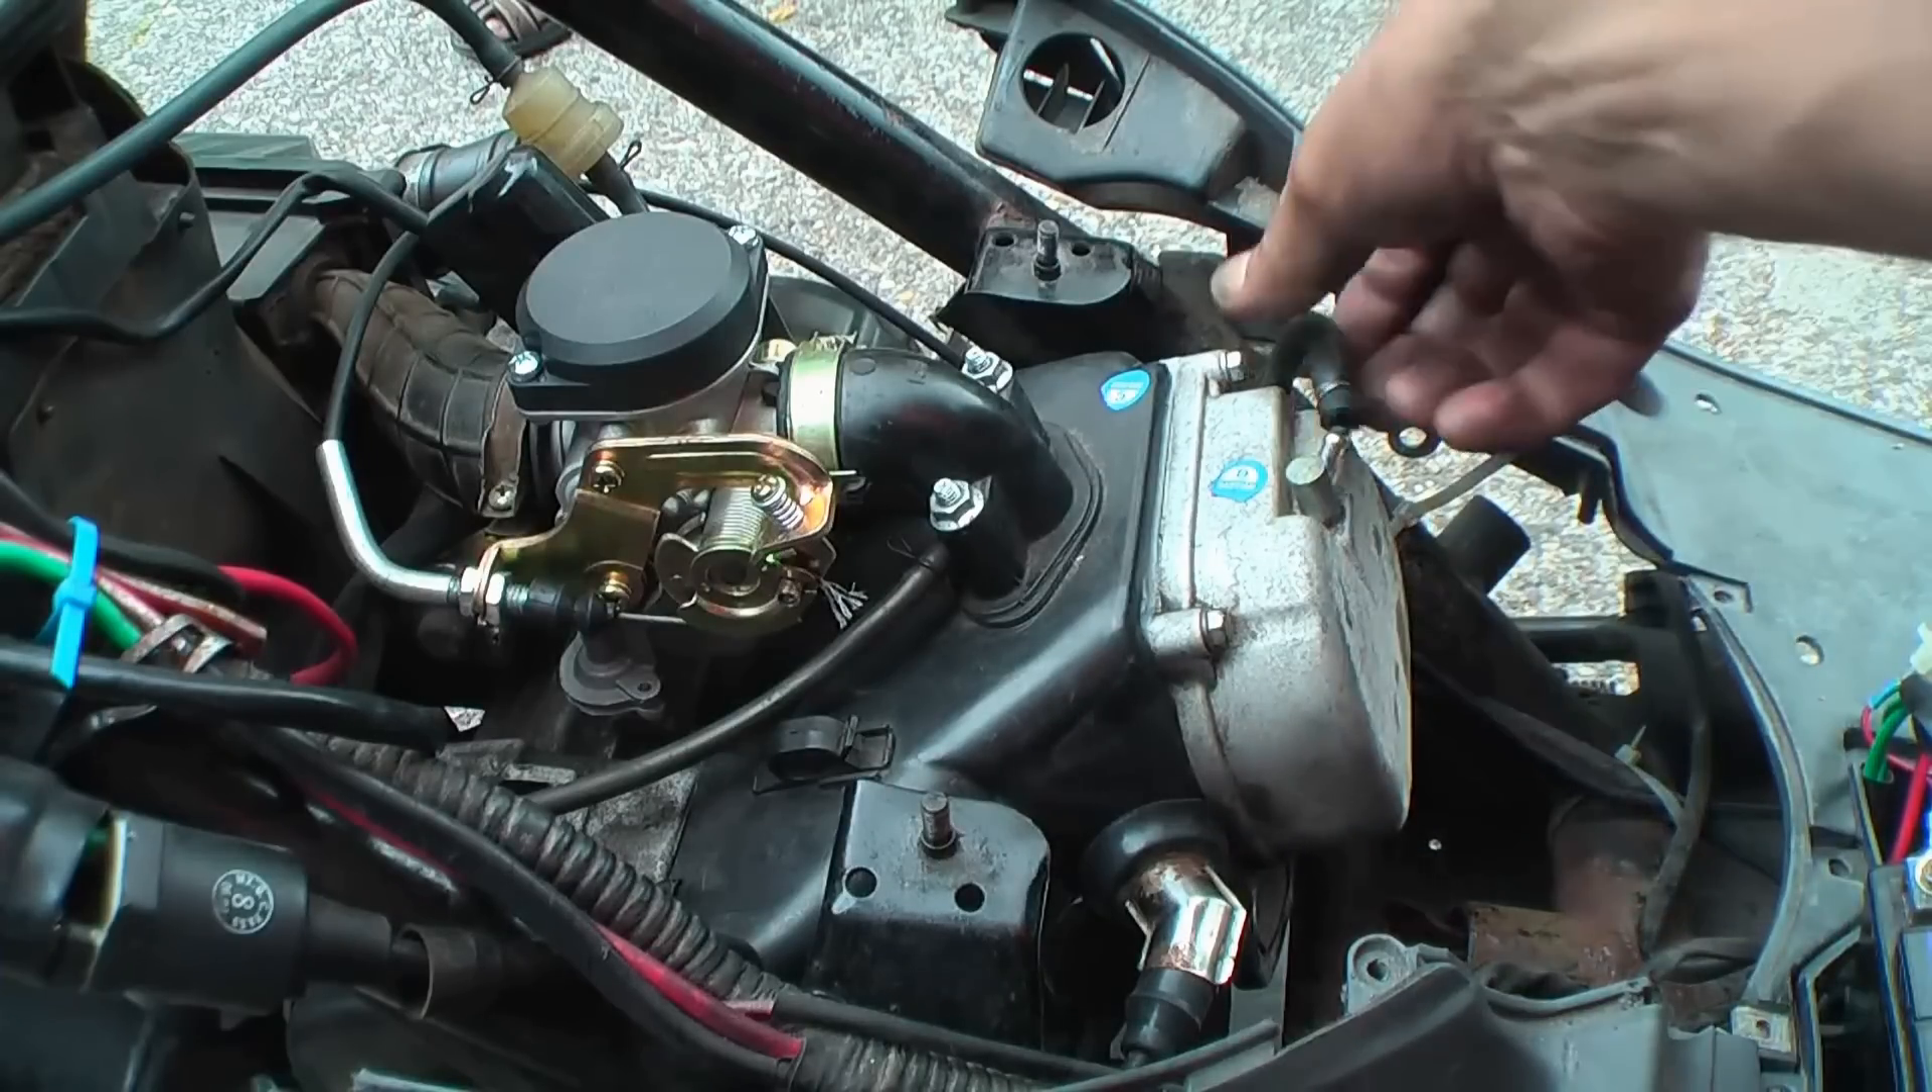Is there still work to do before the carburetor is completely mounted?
No.